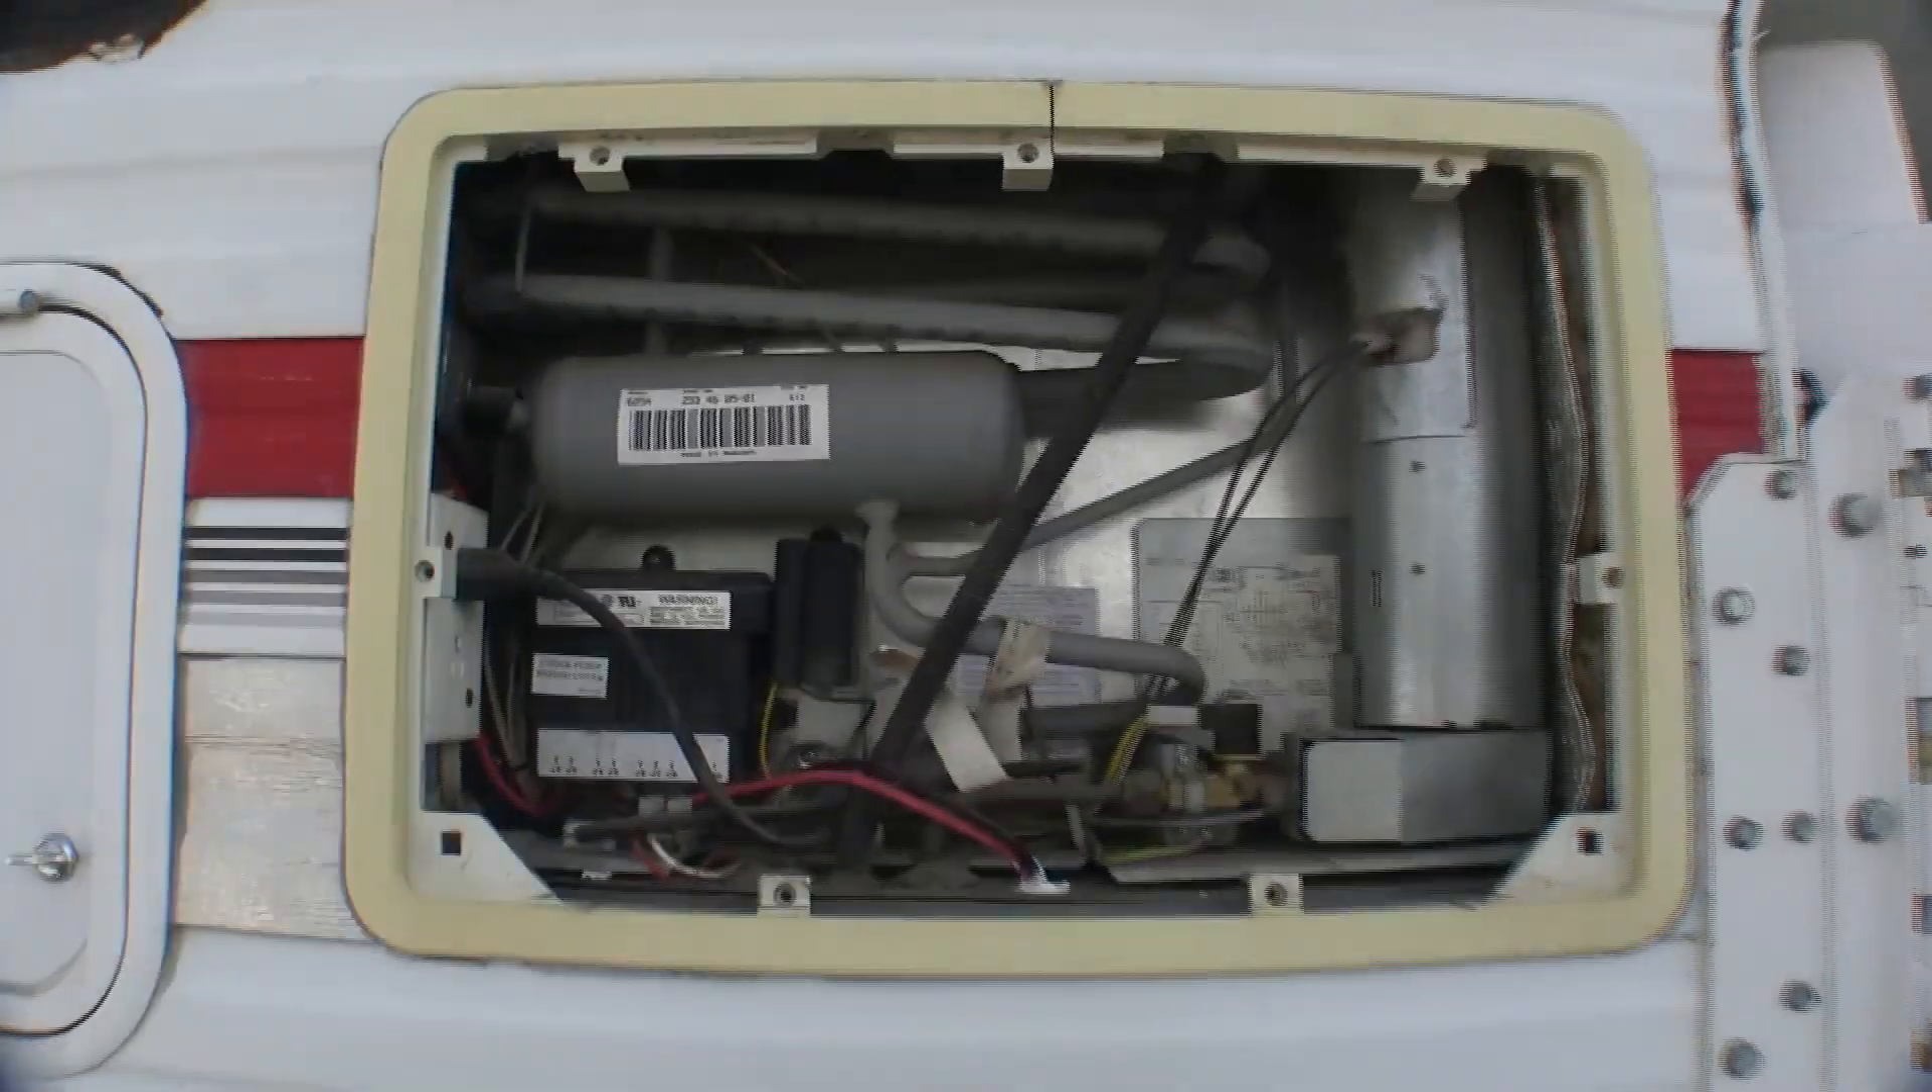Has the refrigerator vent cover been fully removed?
Yes.